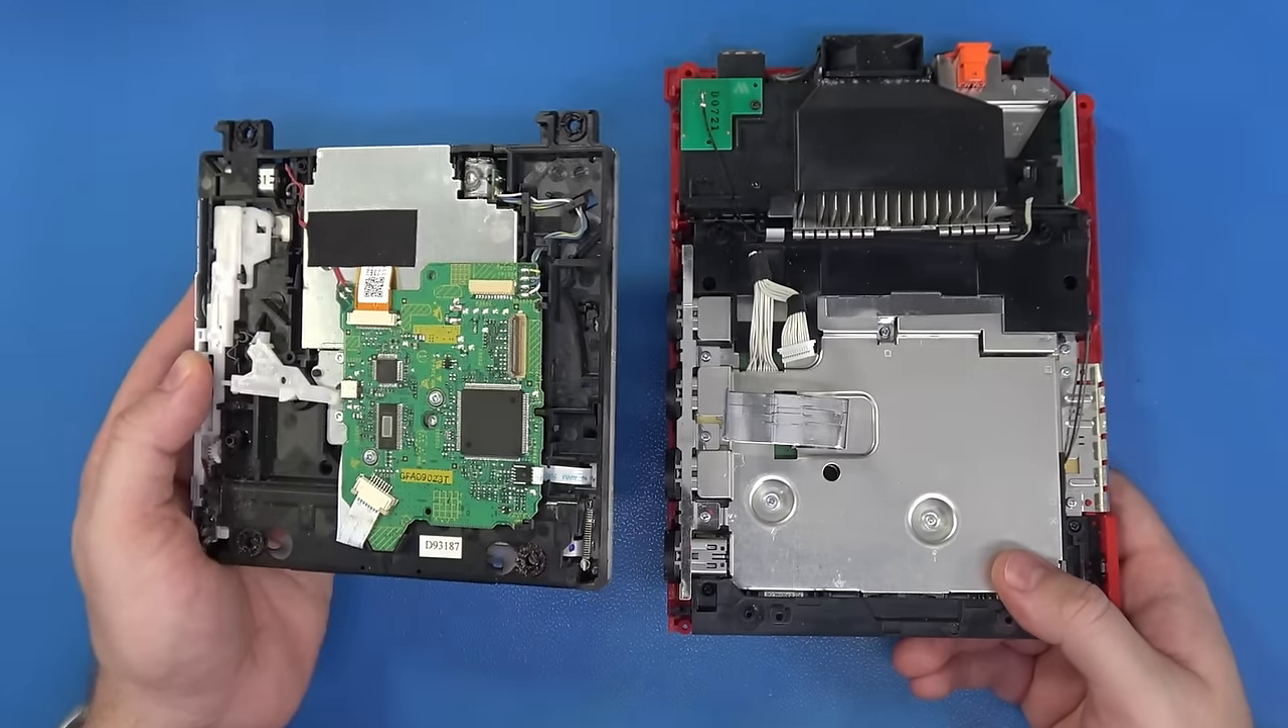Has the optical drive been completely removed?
Yes.